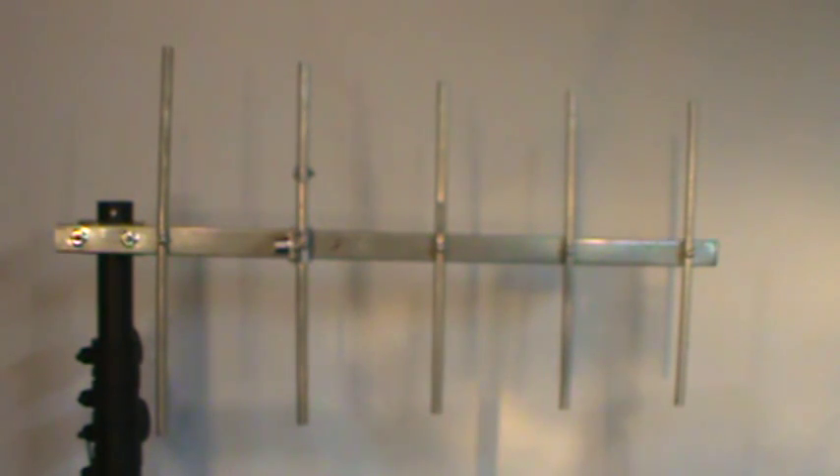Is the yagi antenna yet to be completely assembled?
No.